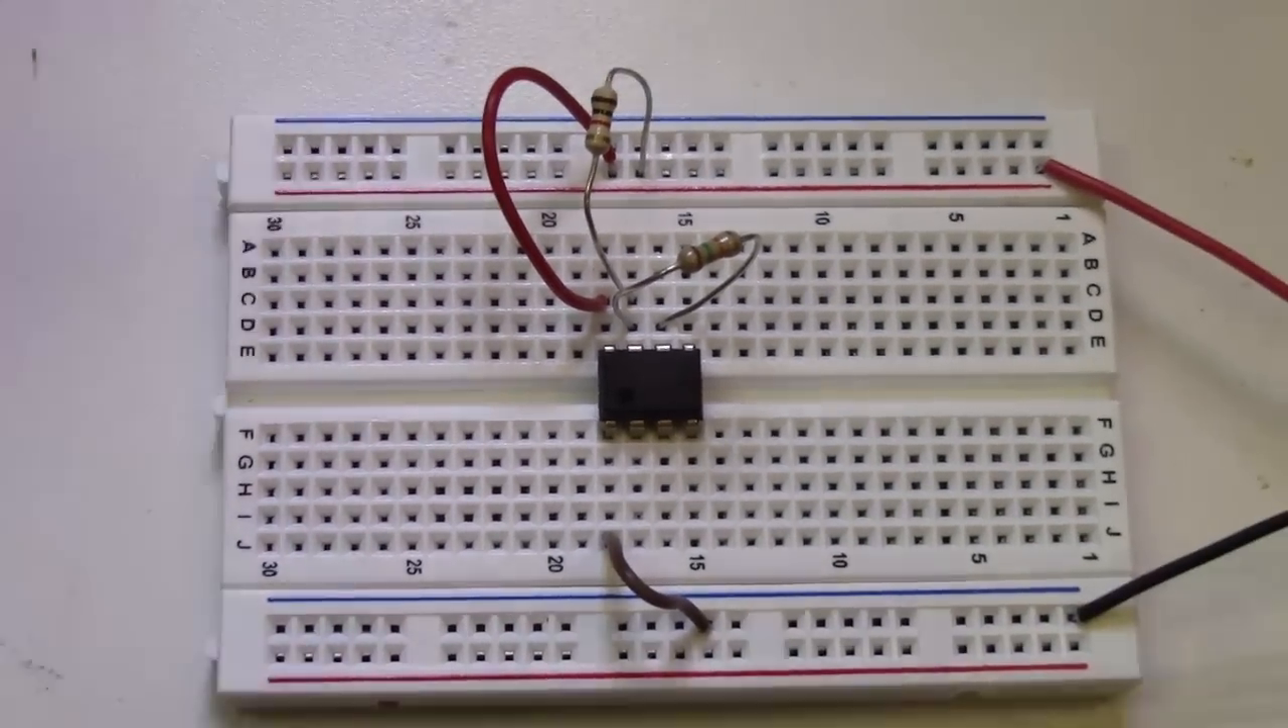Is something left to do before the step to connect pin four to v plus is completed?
Yes.